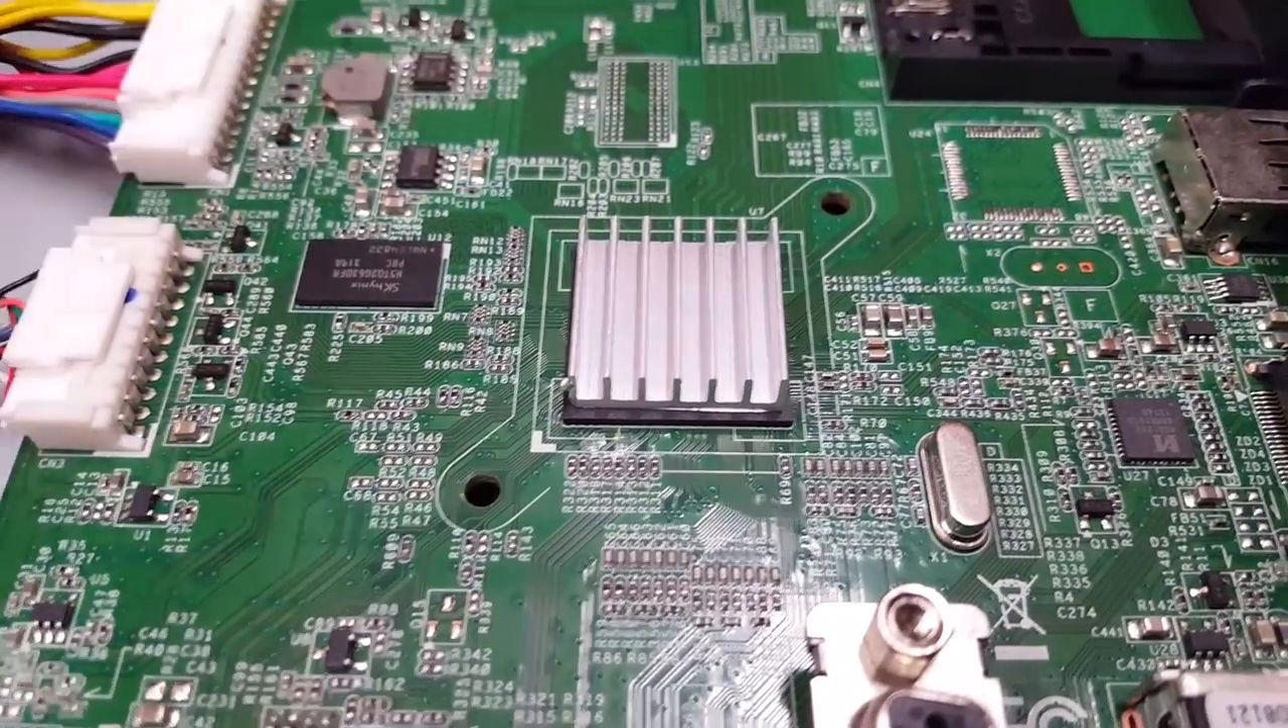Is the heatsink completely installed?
Yes.